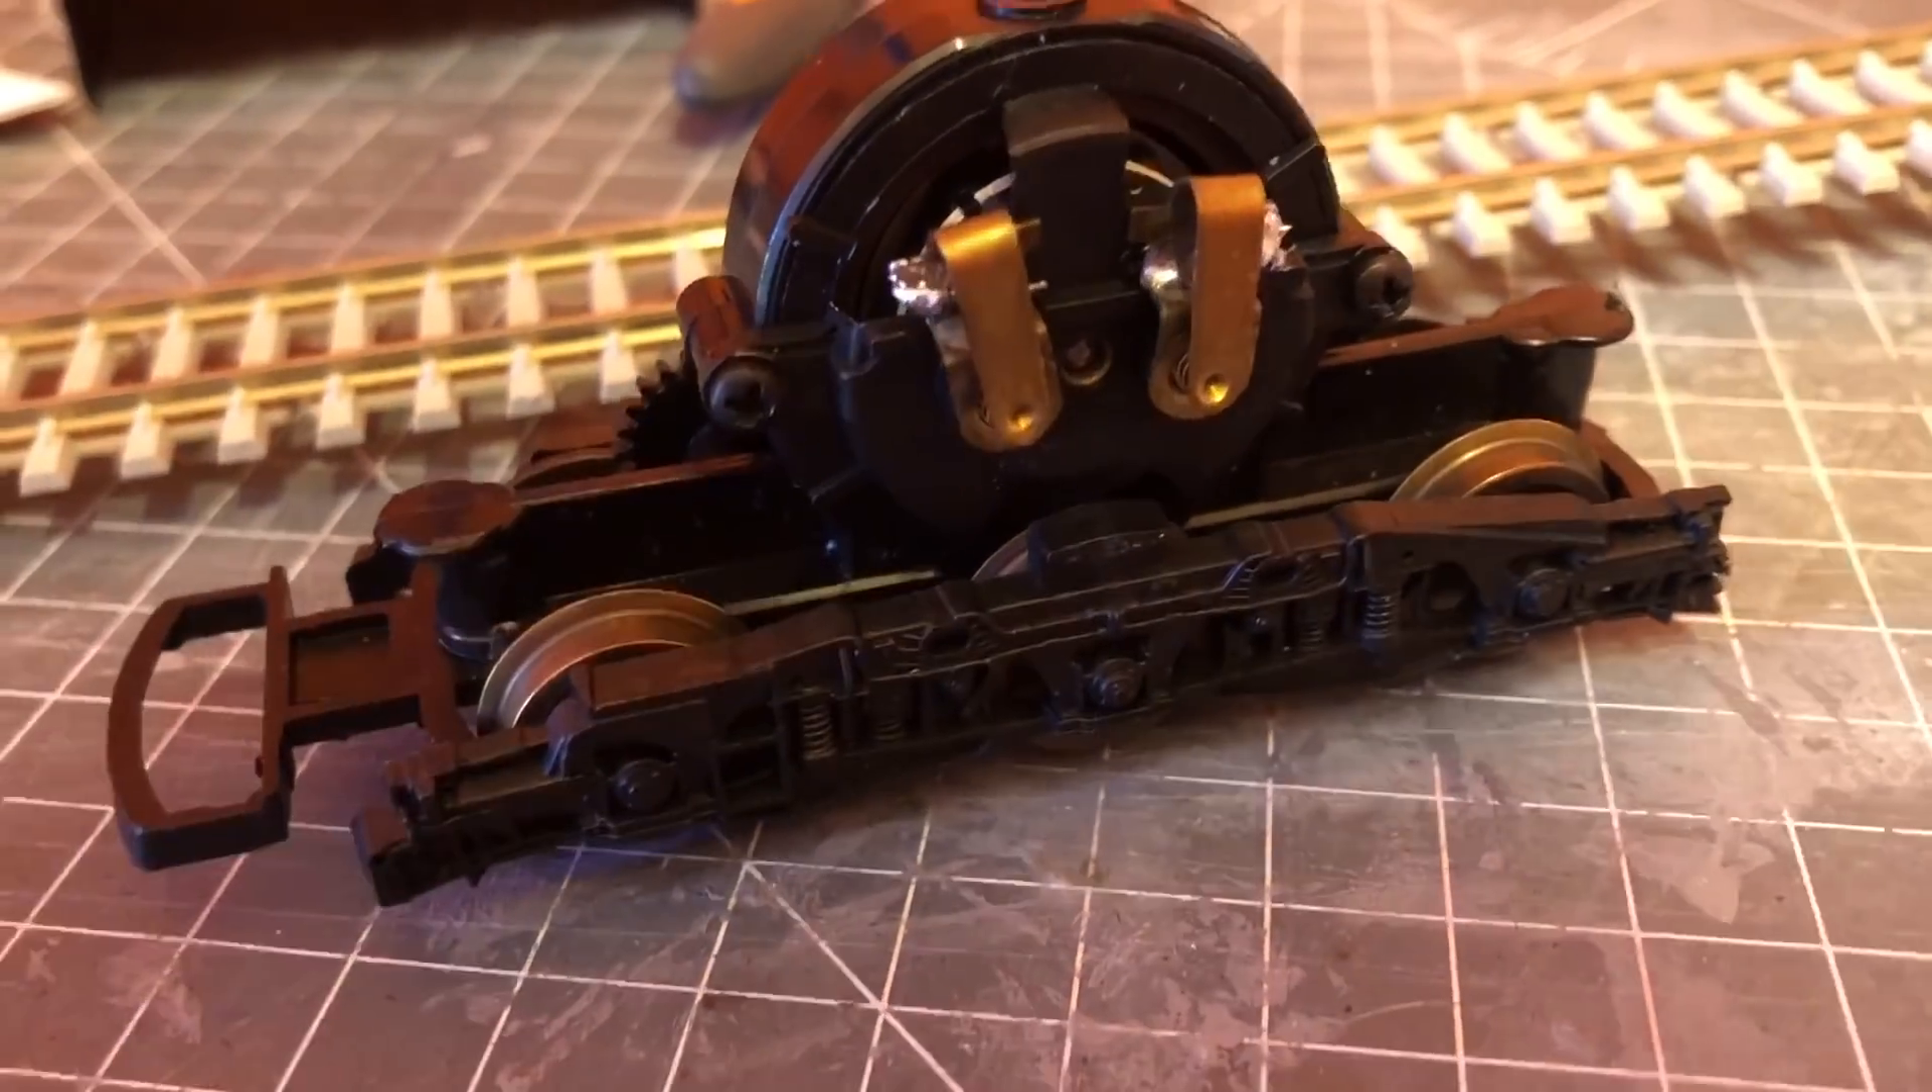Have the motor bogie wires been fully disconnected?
Yes.